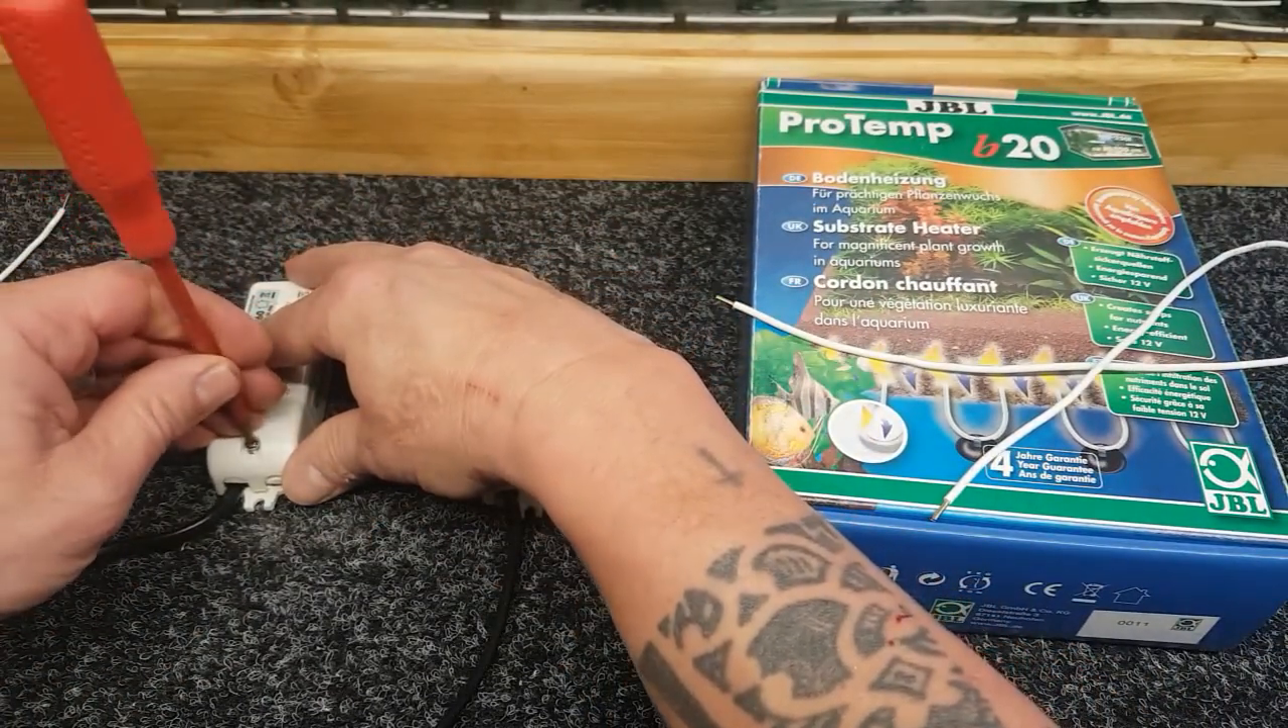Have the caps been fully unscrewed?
No.